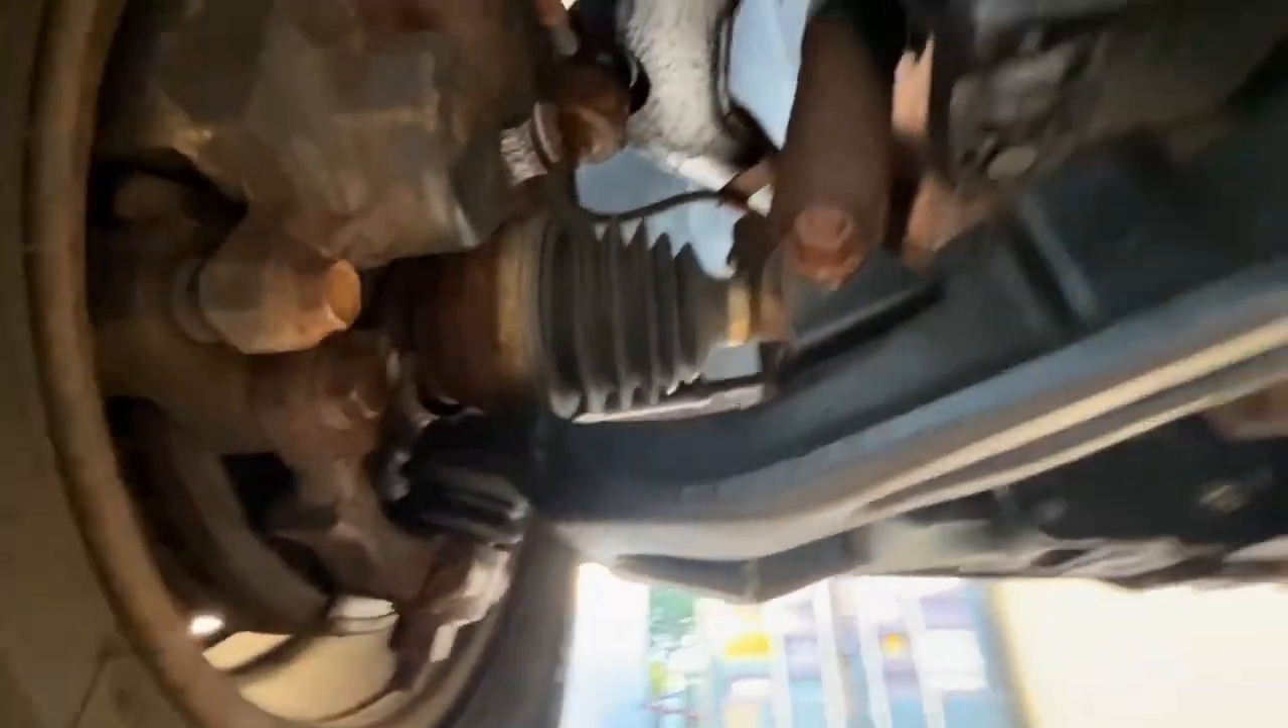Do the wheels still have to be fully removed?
Yes.